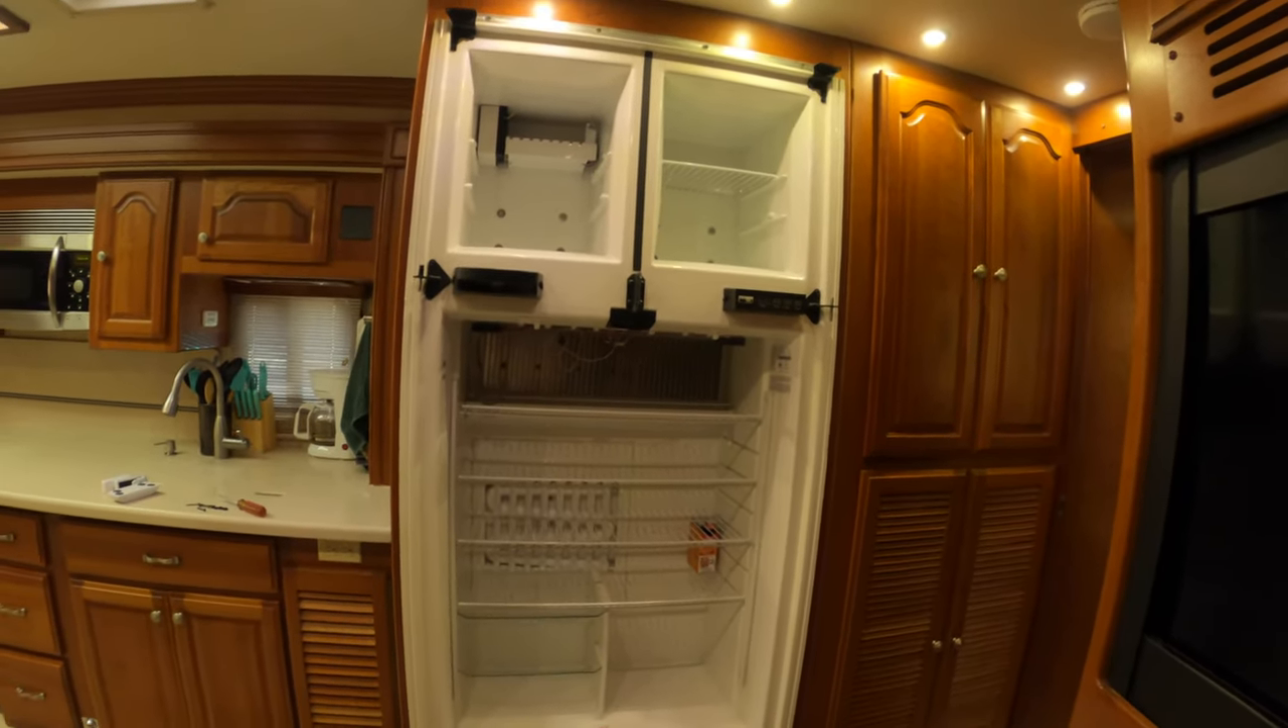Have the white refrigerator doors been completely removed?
Yes.